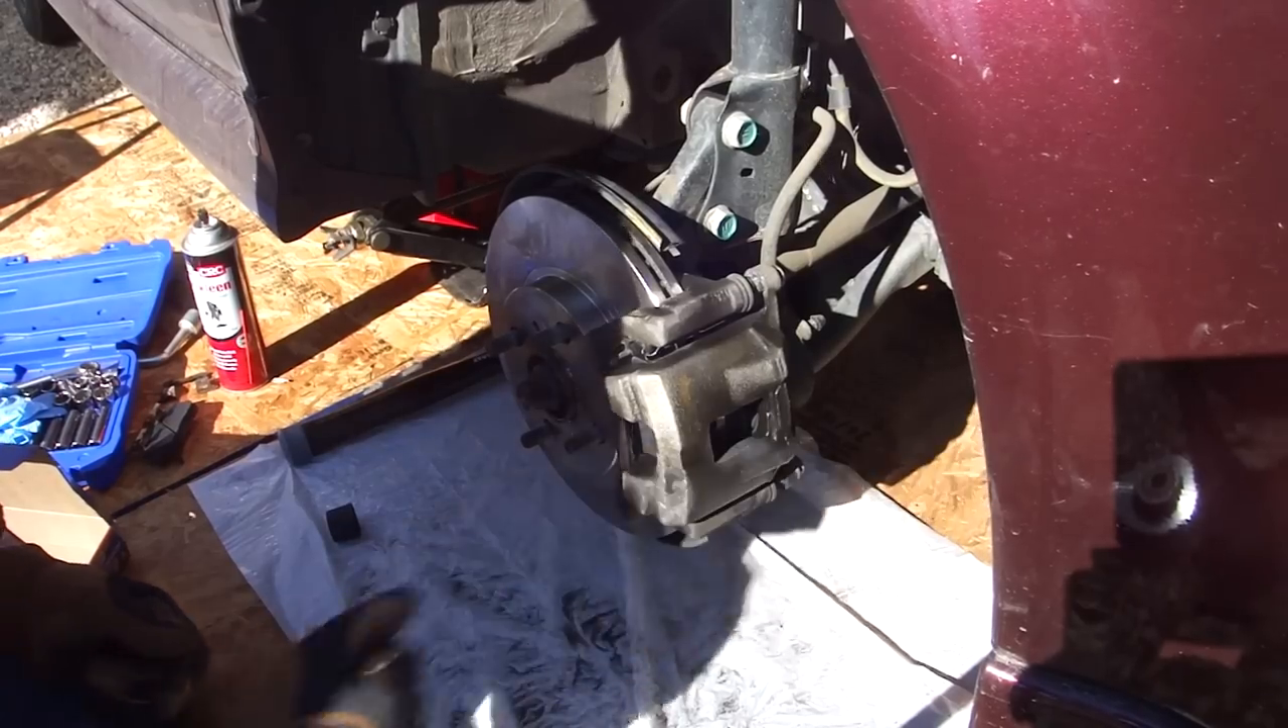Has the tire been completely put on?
No.